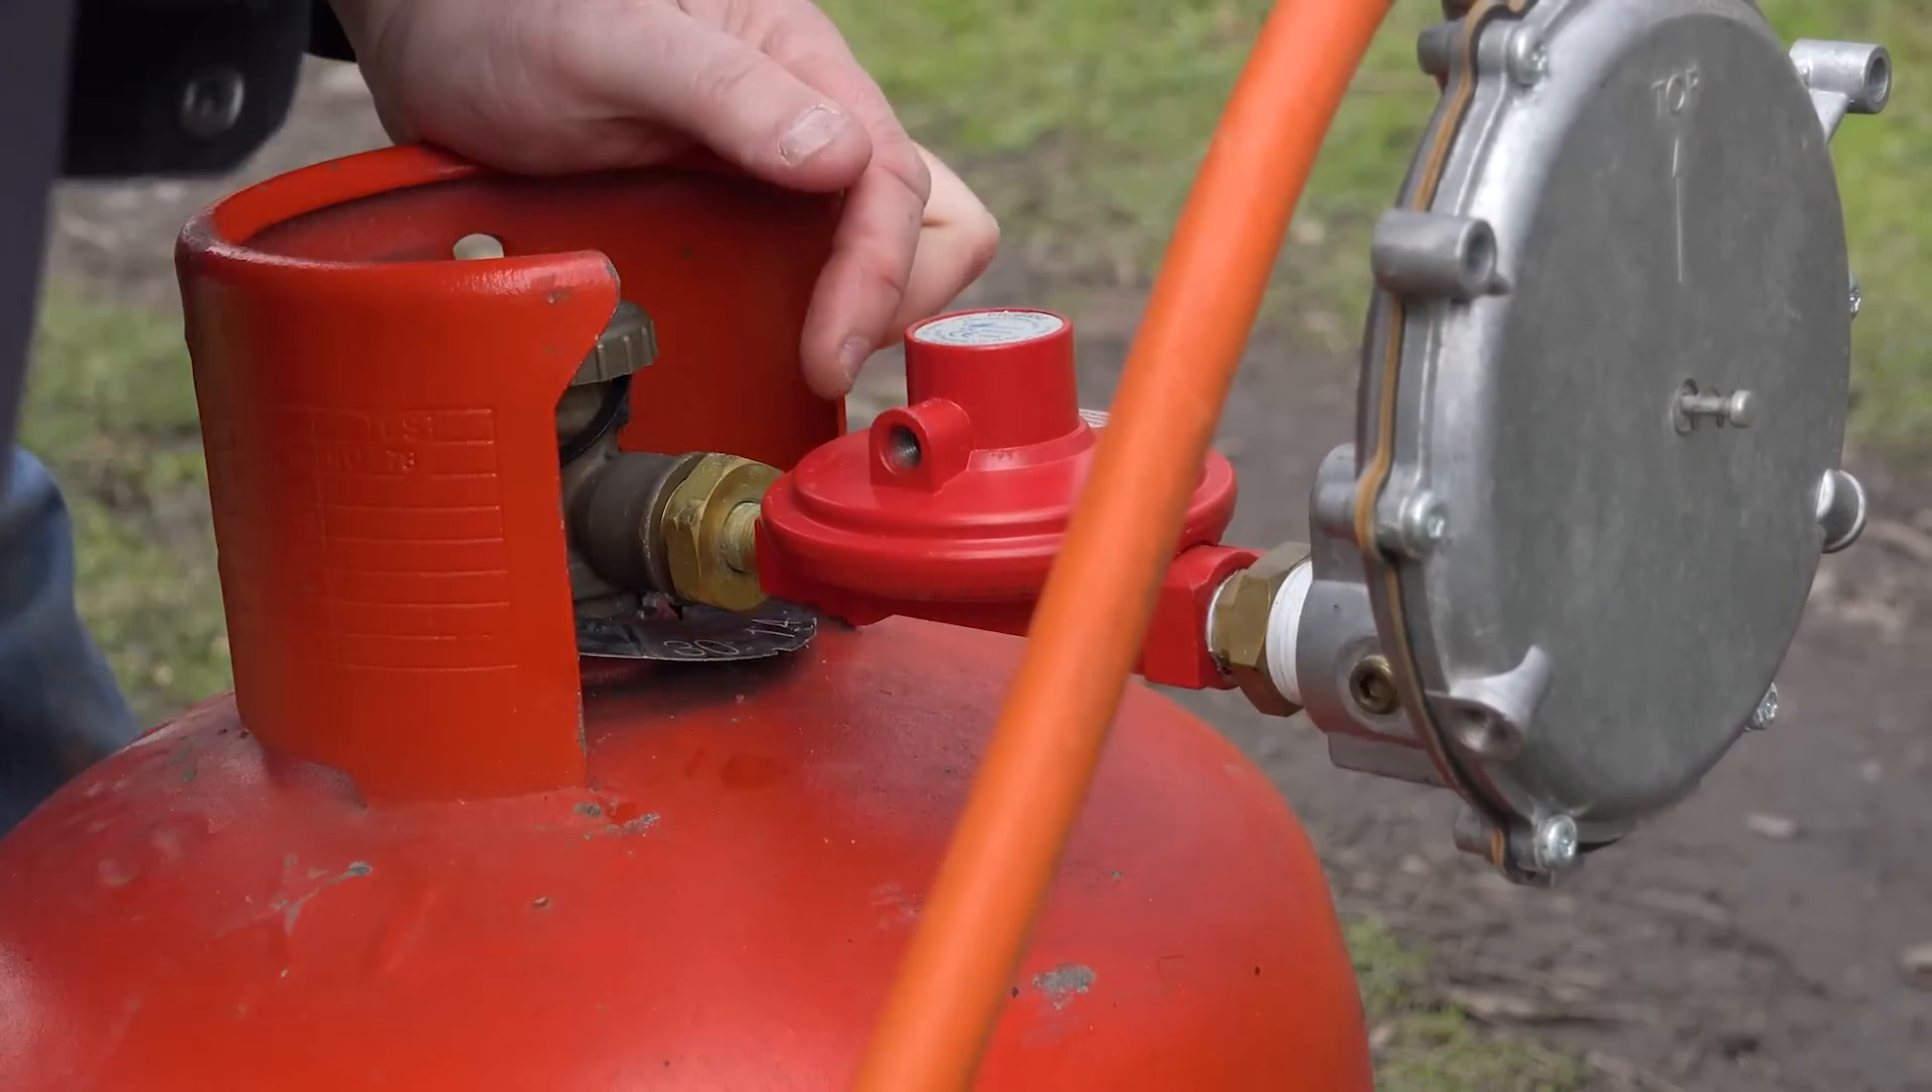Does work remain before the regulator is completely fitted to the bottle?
No.